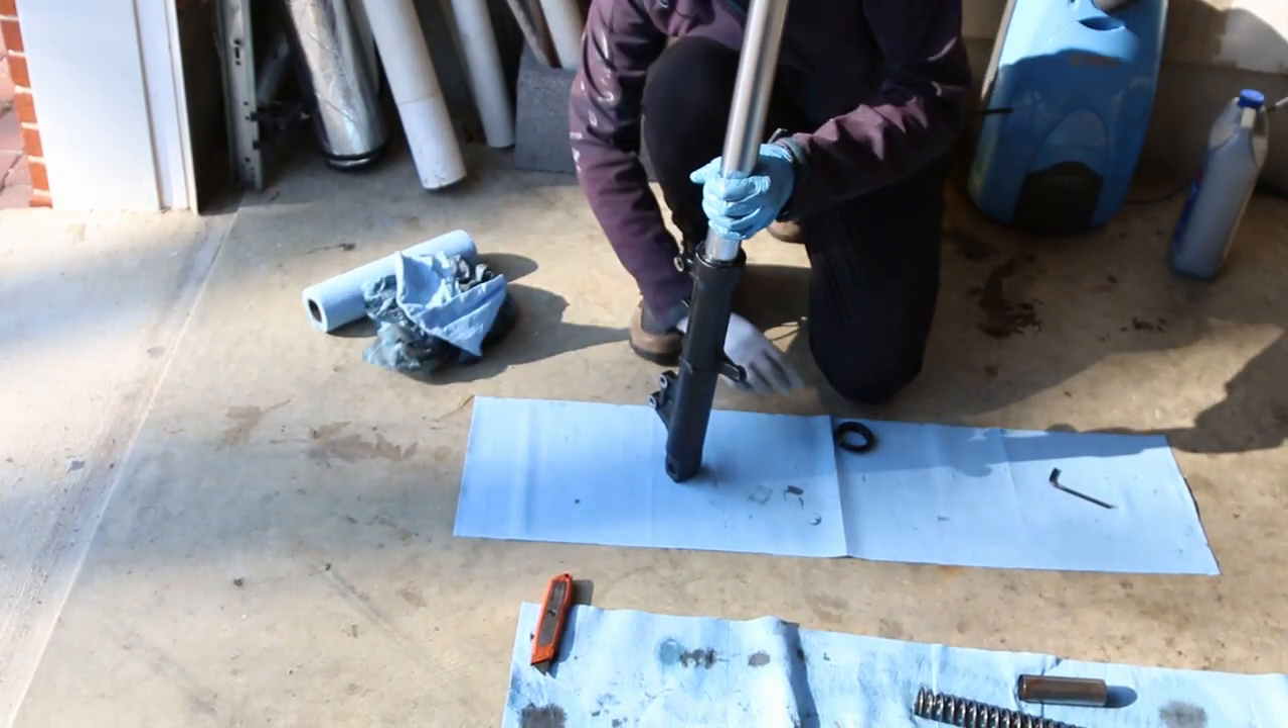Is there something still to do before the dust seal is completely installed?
Yes.